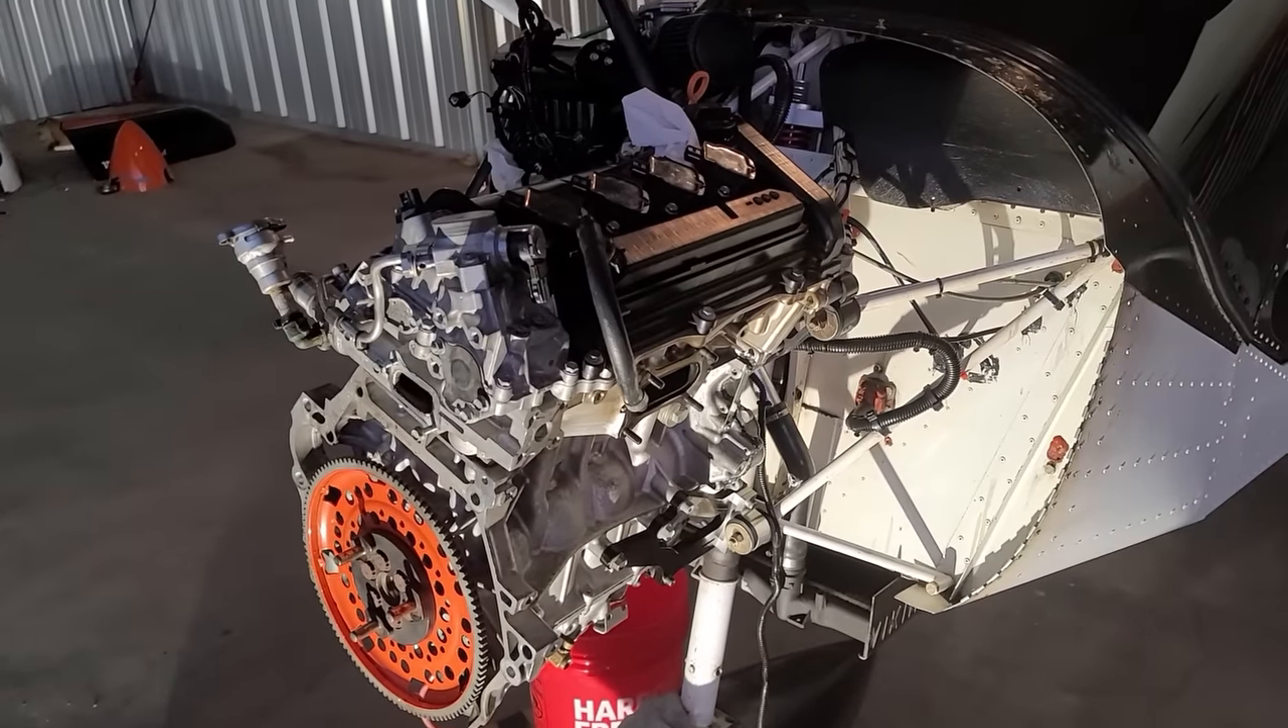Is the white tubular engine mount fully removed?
No.